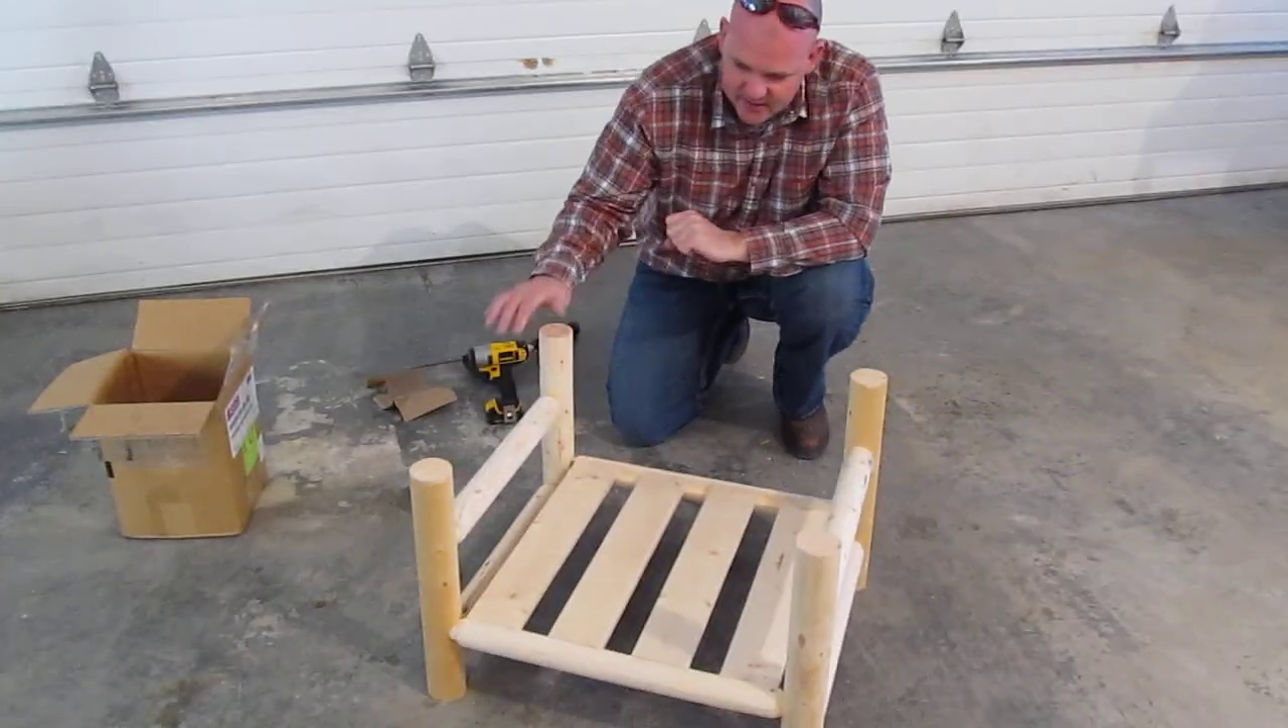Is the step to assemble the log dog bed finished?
Yes.